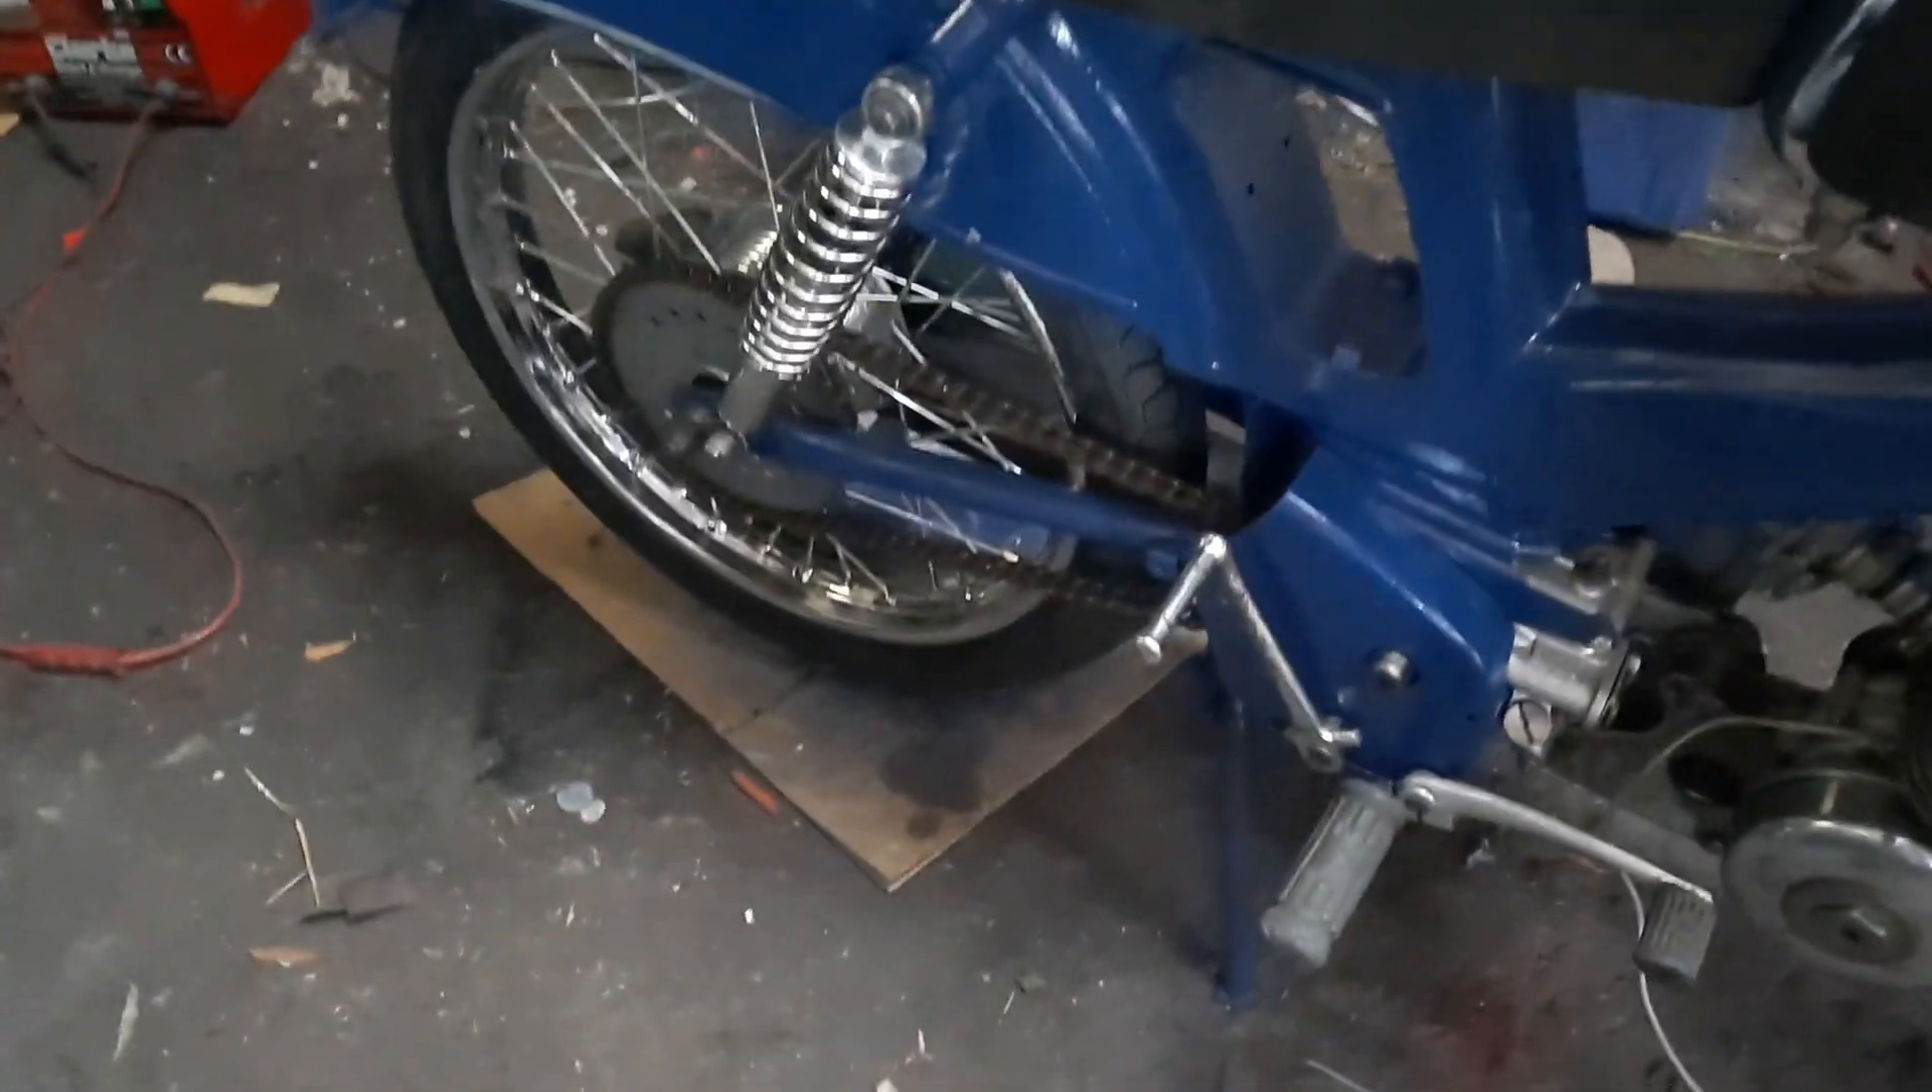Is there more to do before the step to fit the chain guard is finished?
Yes.